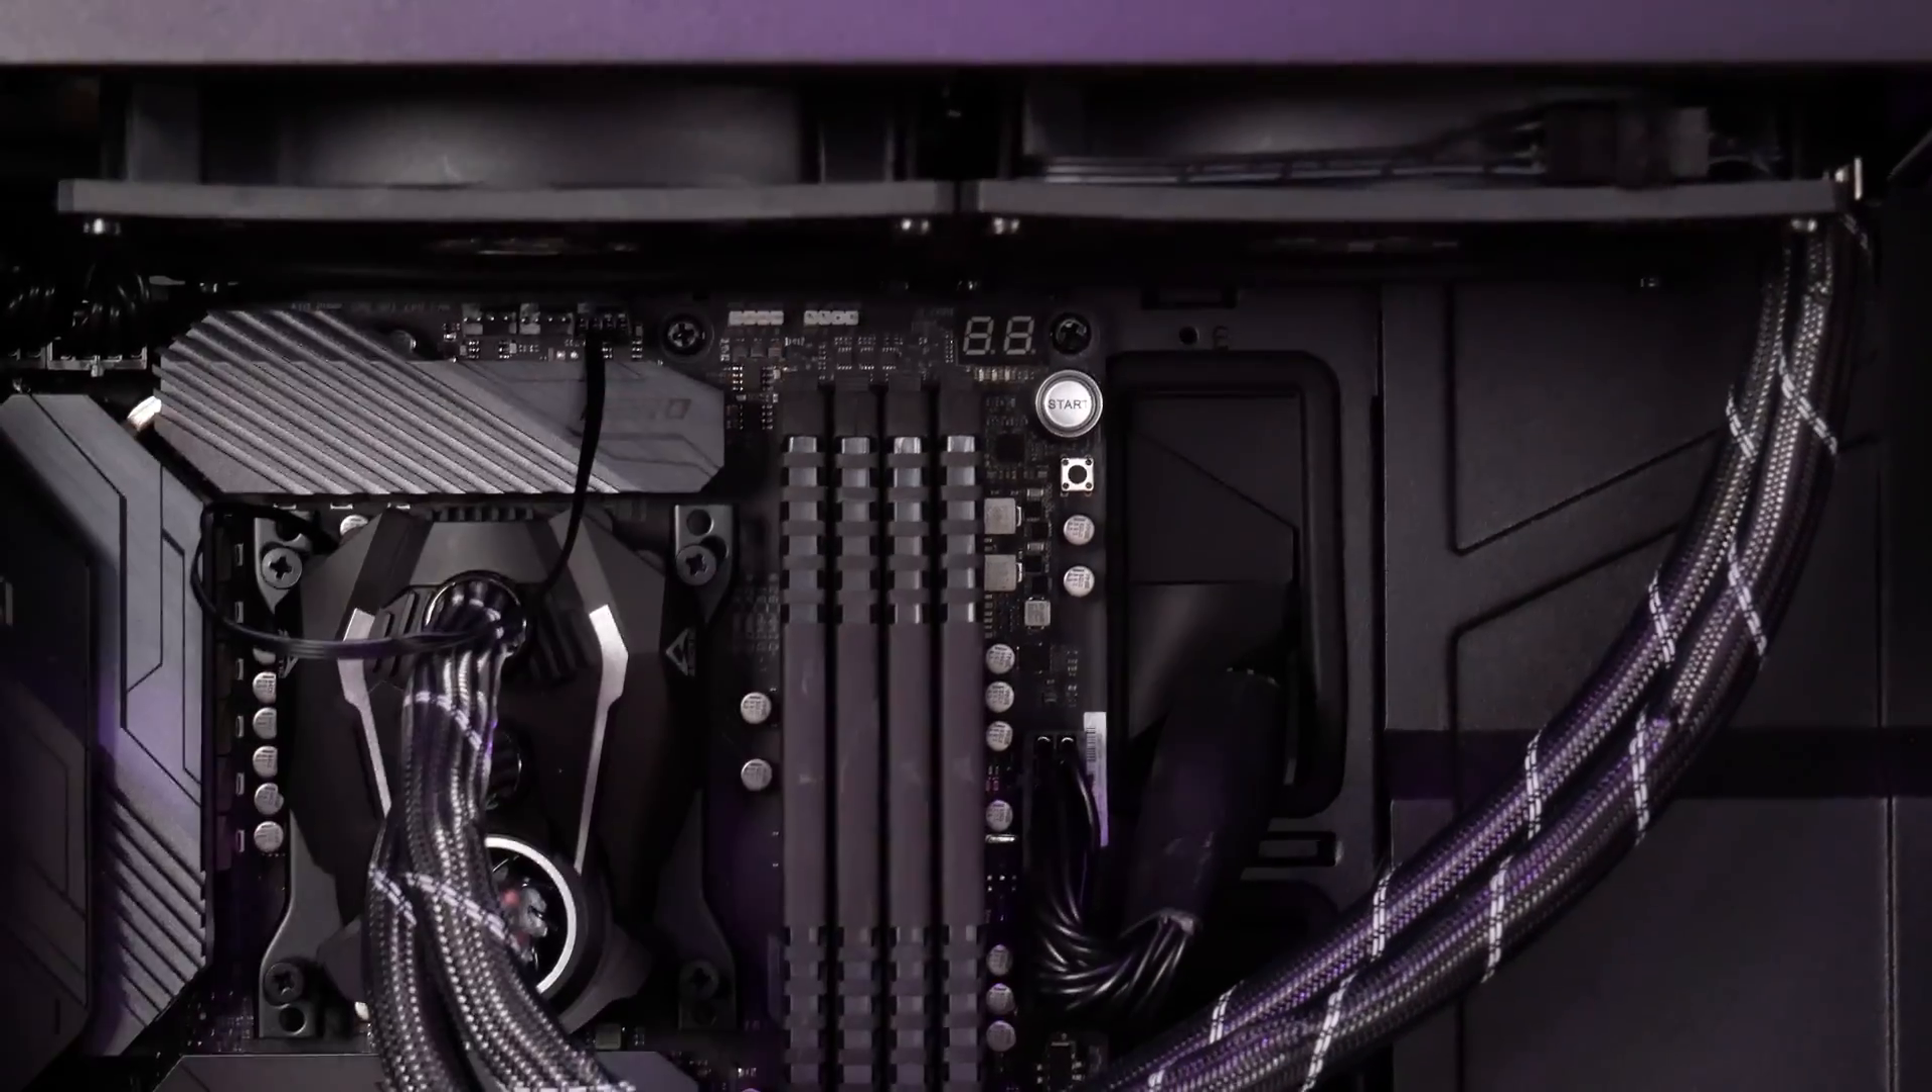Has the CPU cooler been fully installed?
Yes.